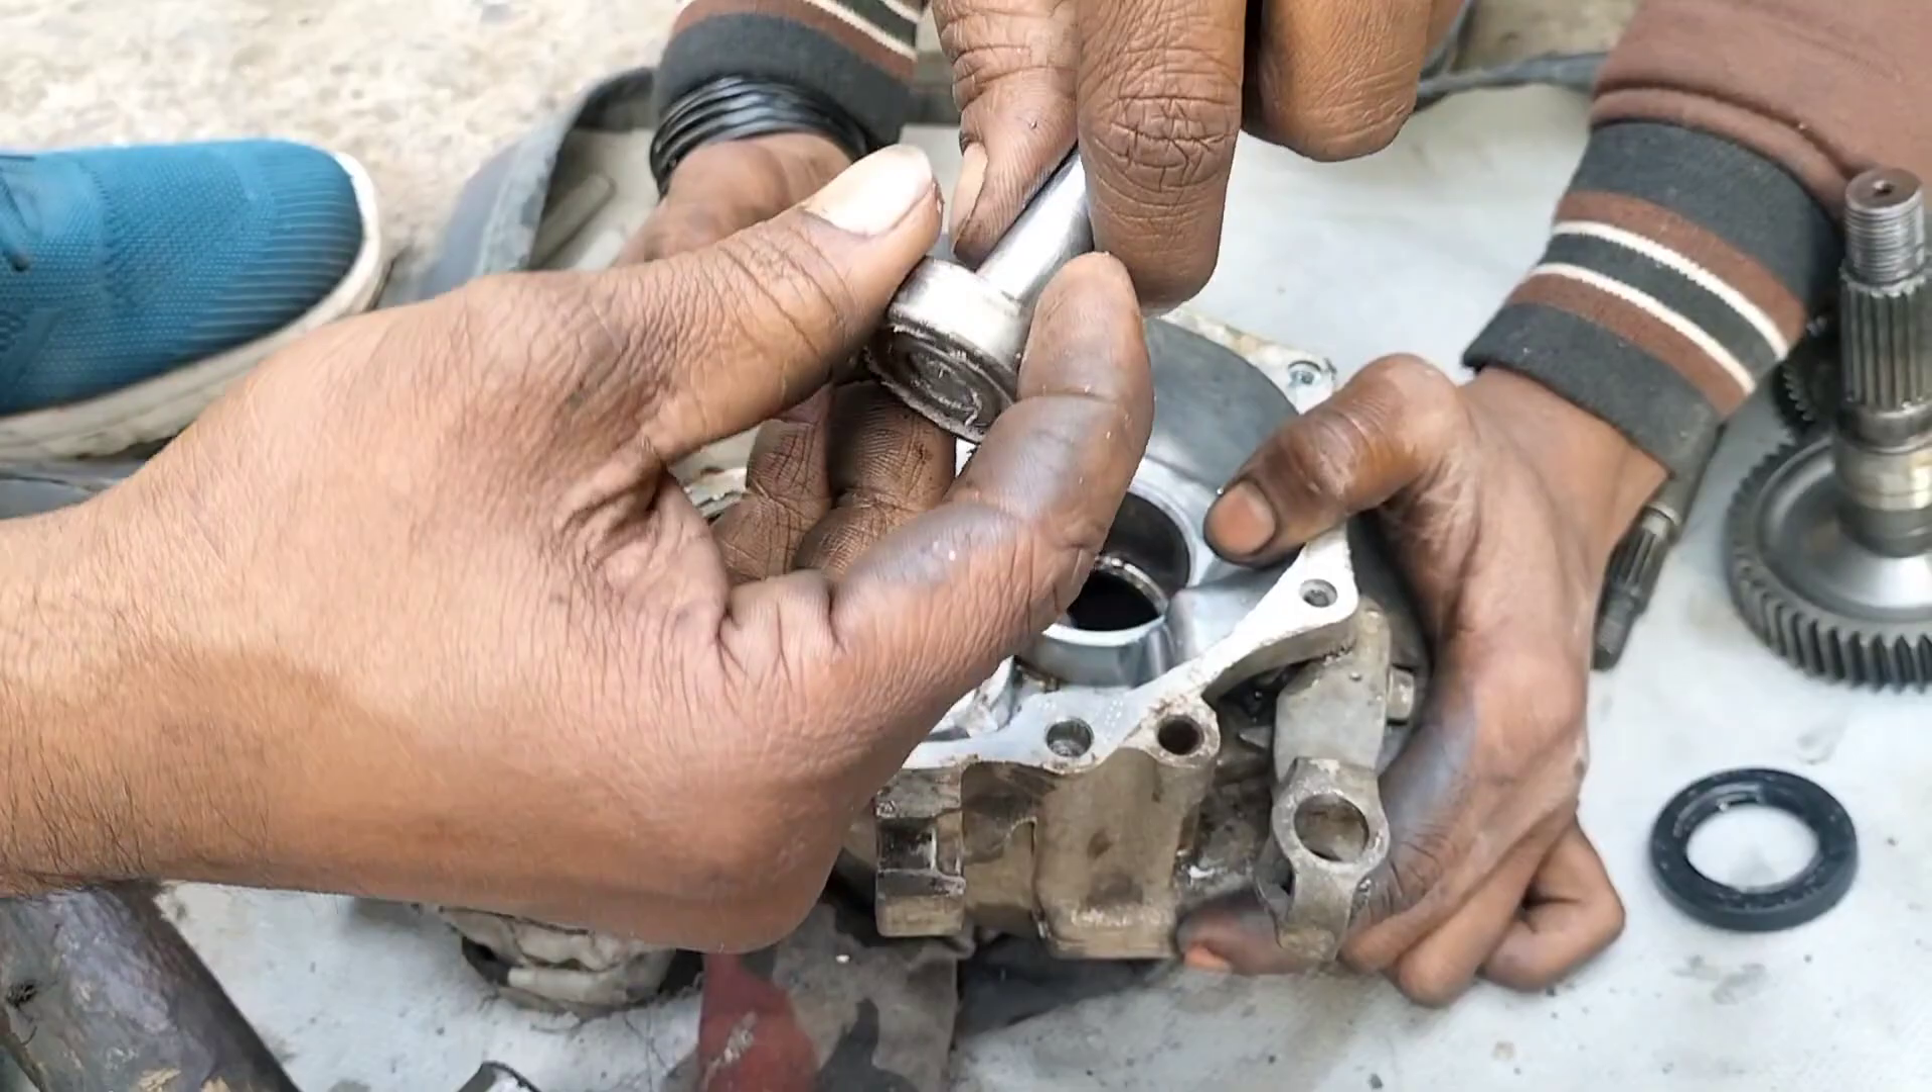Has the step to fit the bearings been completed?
No.